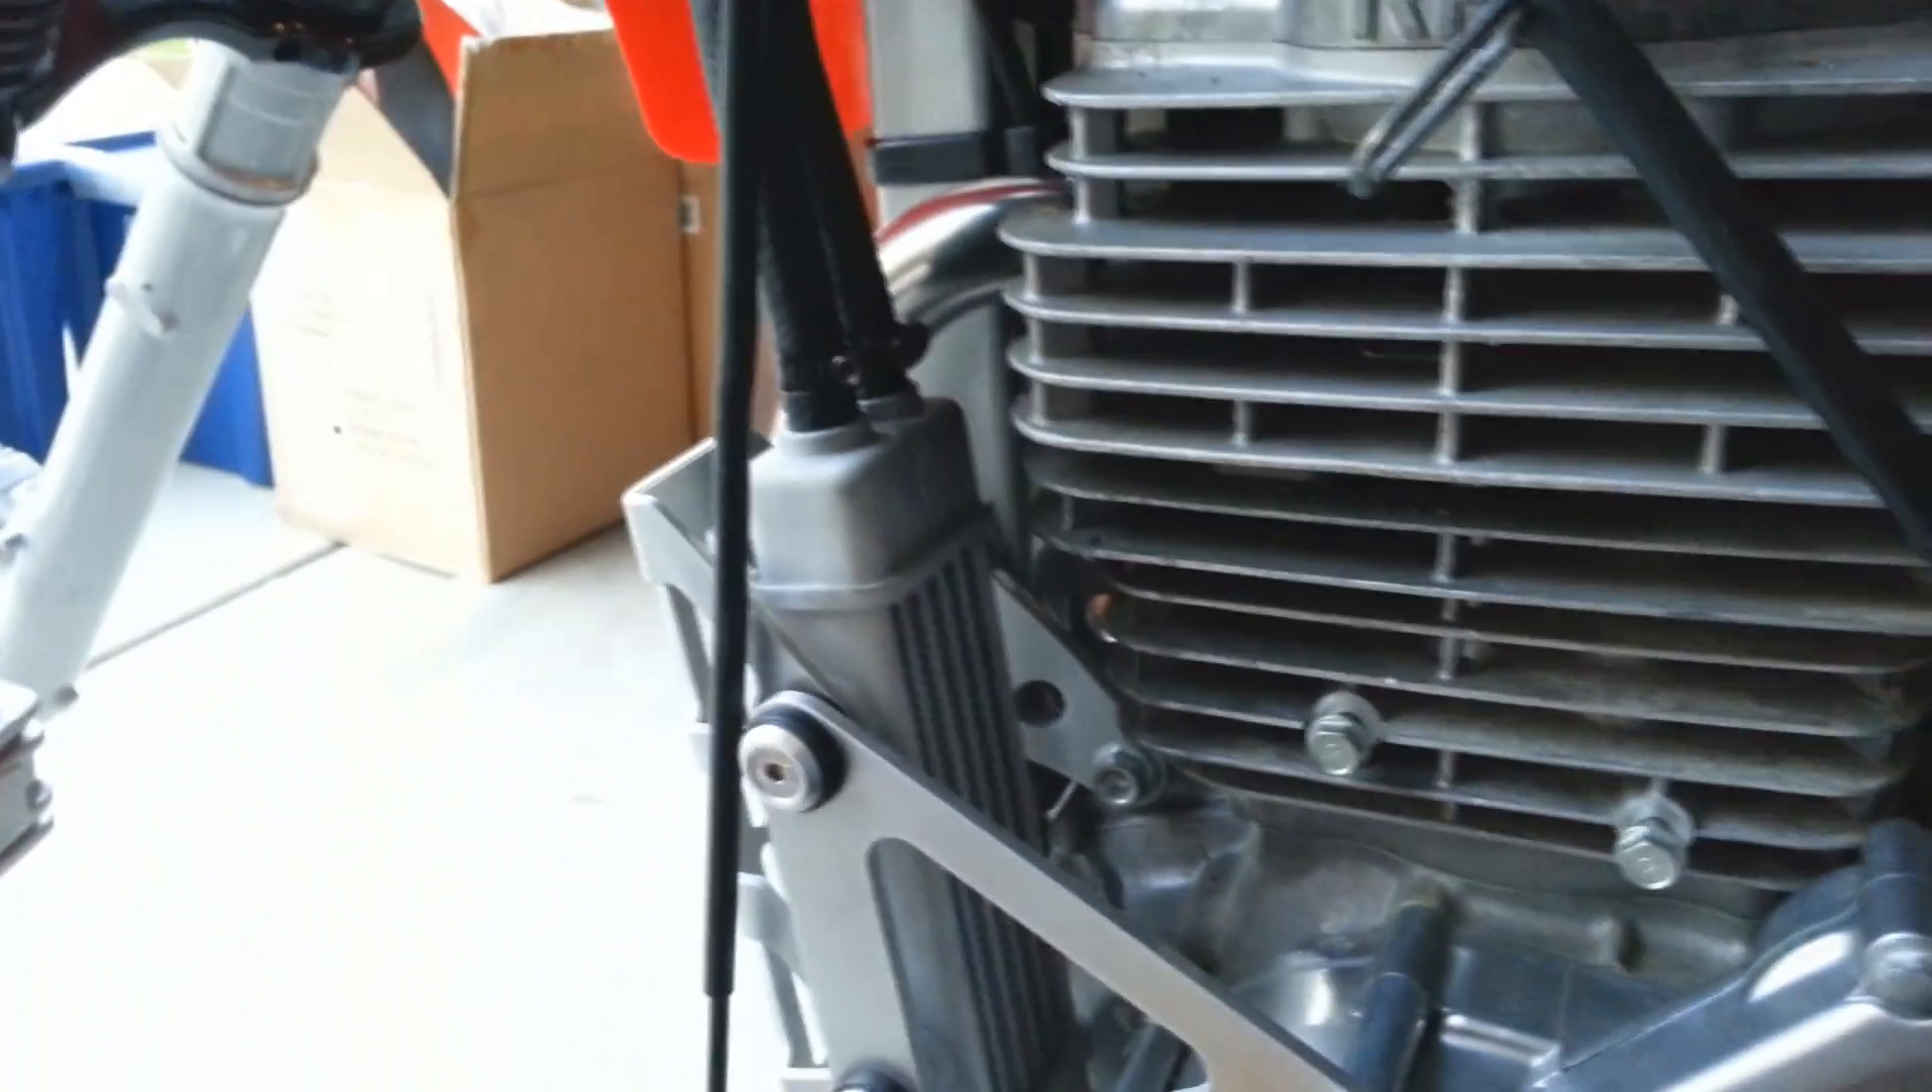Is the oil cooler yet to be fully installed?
No.